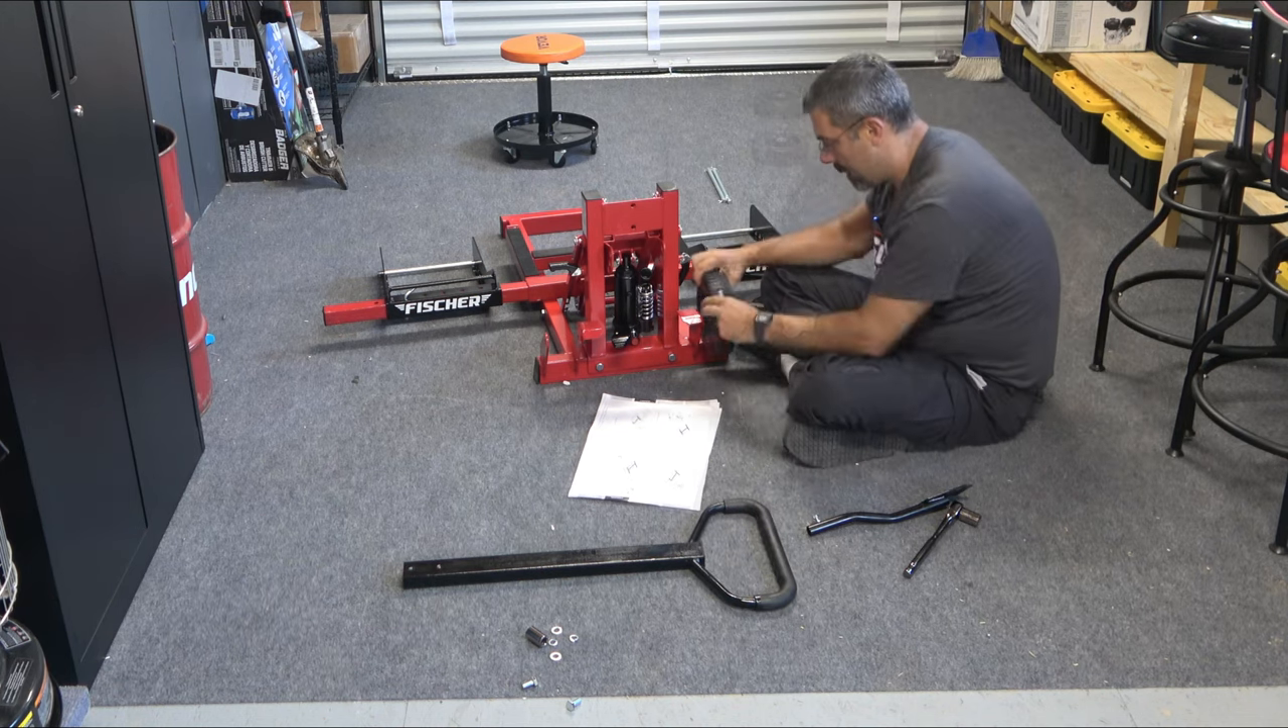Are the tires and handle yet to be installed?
Yes.